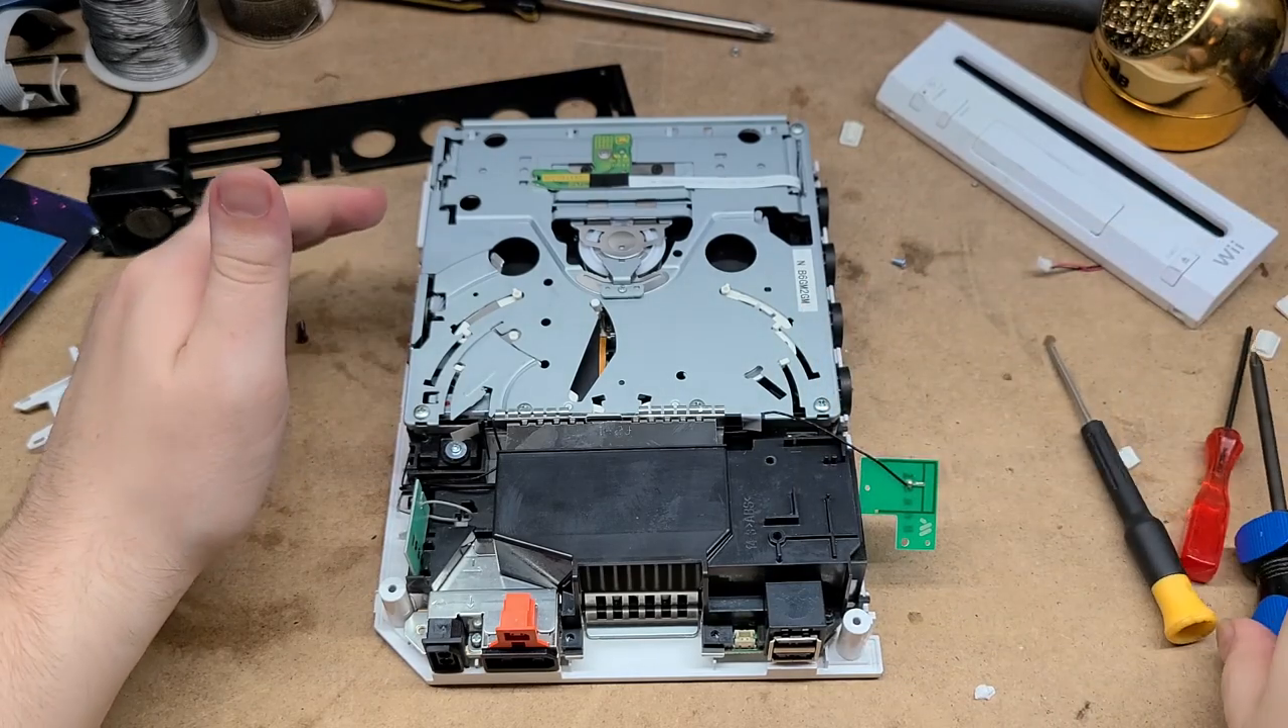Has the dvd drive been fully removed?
No.